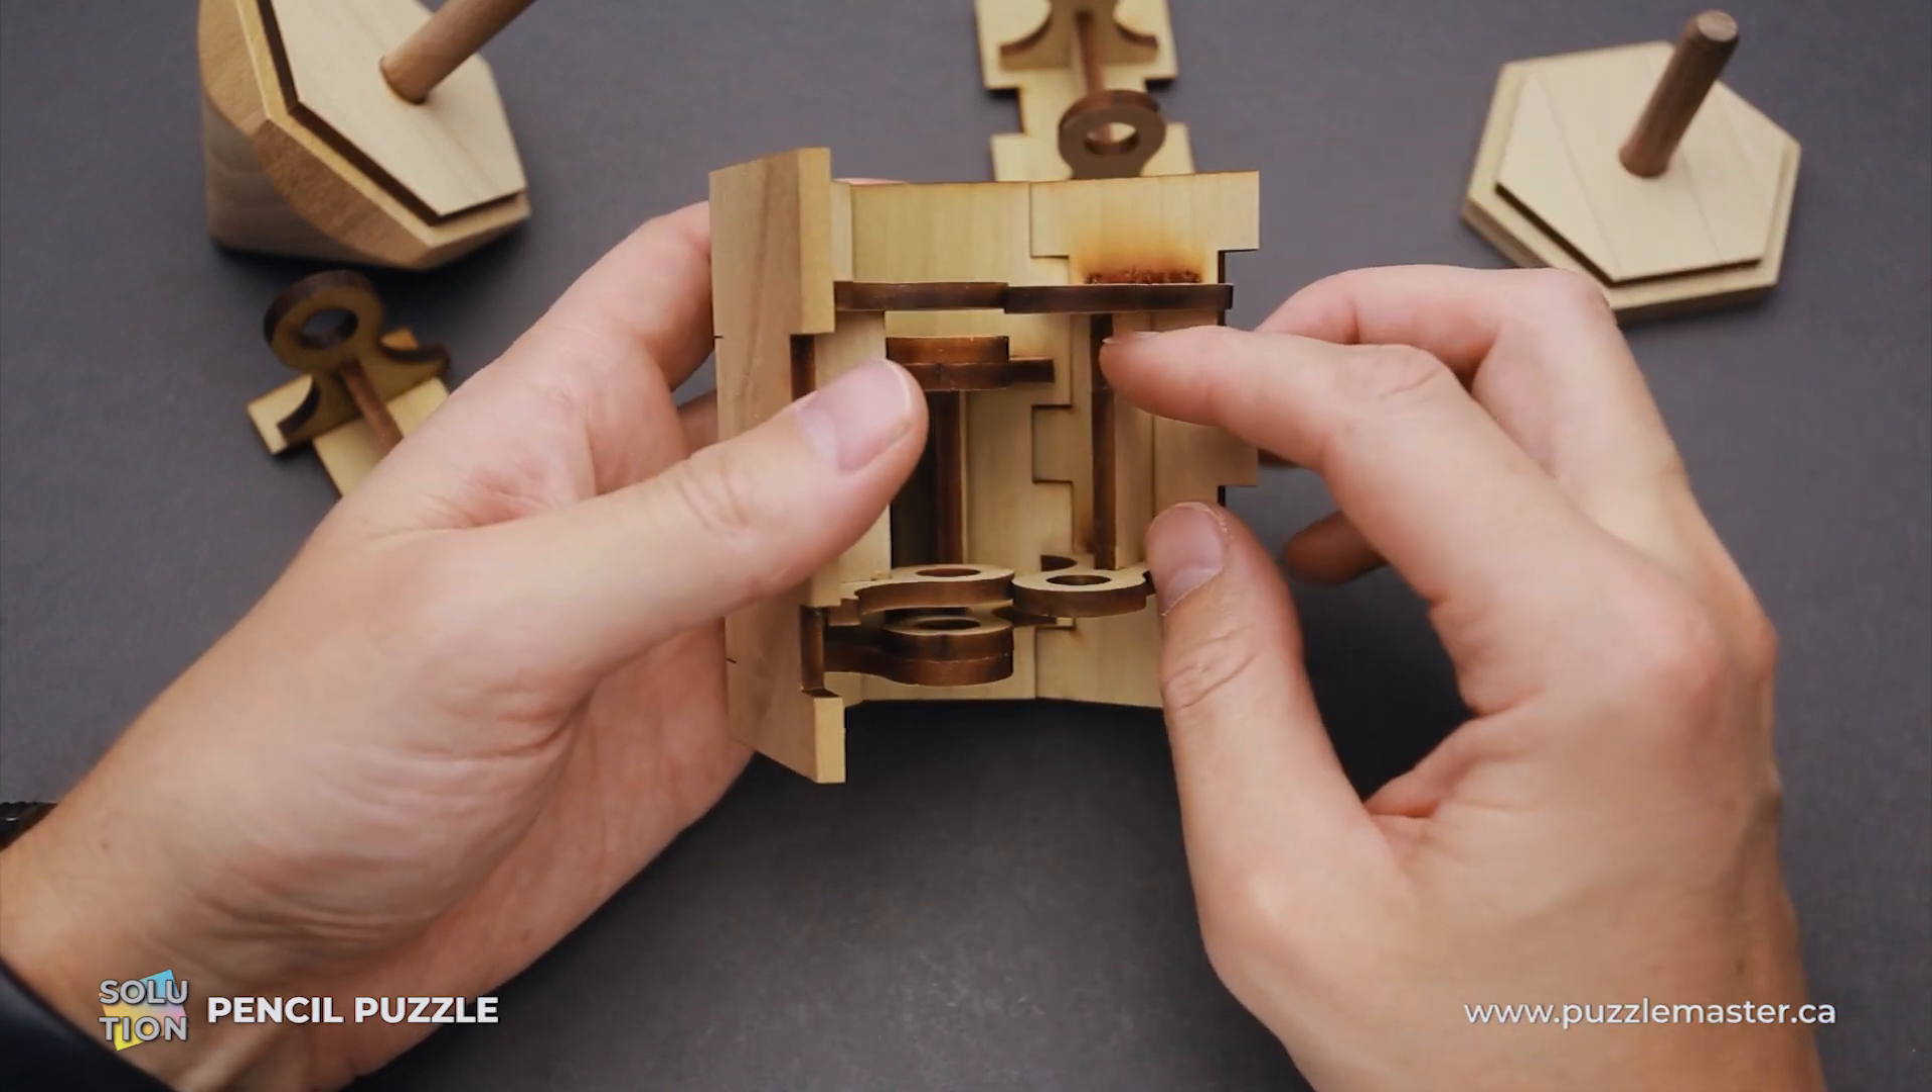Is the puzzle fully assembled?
No.